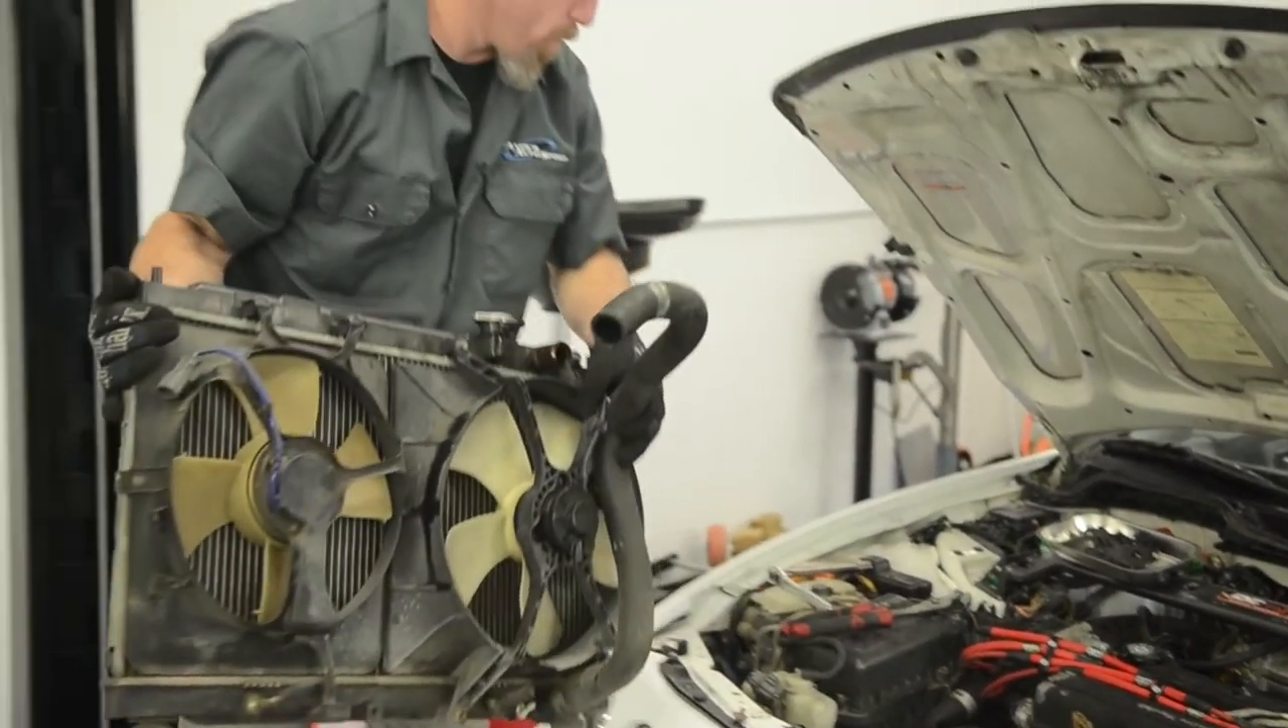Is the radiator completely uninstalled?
Yes.